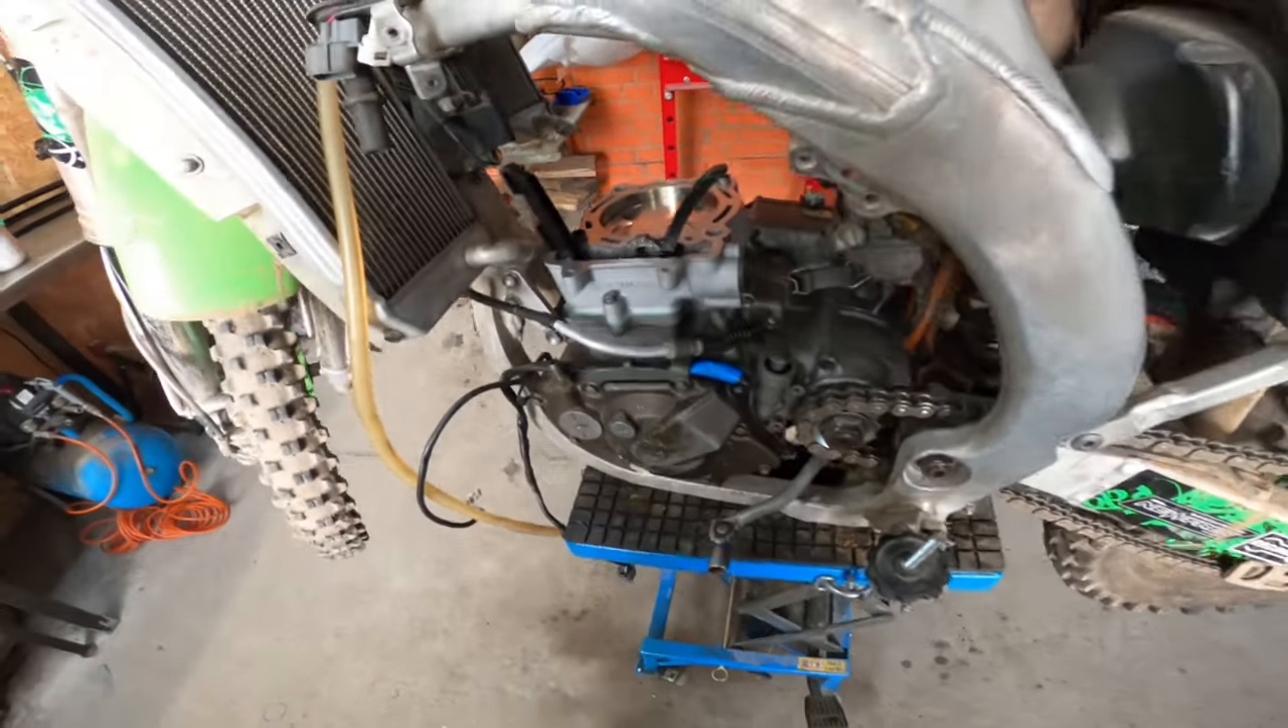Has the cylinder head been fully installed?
No.